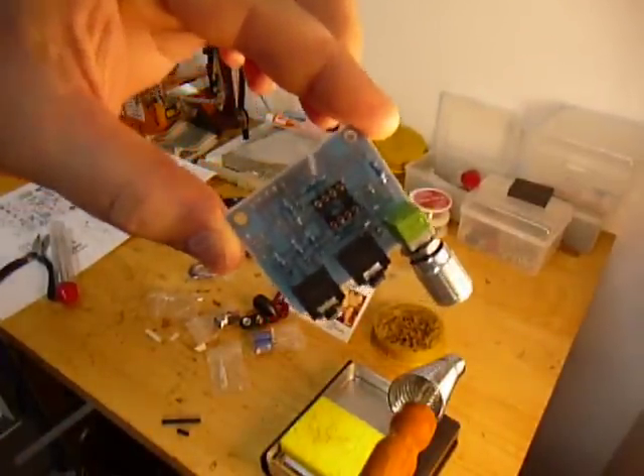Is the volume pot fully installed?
Yes.